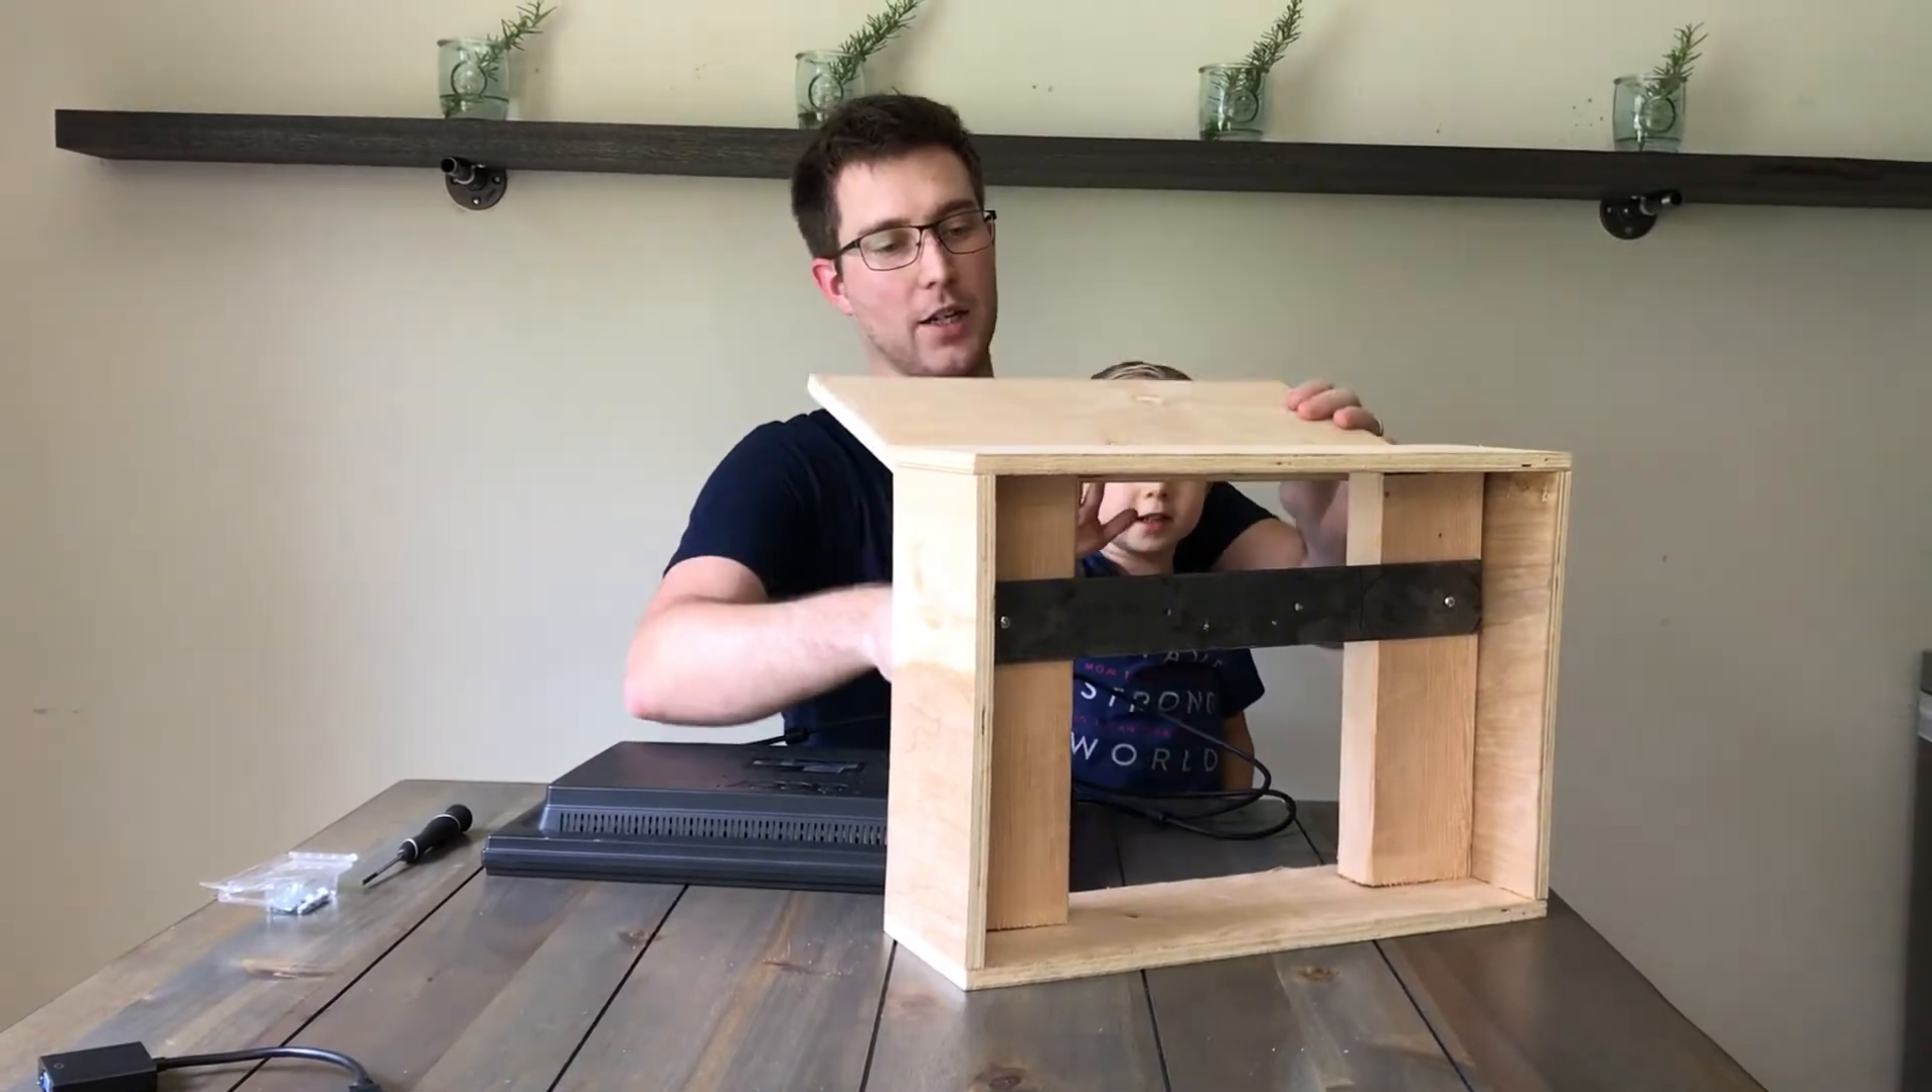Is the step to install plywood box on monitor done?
No.